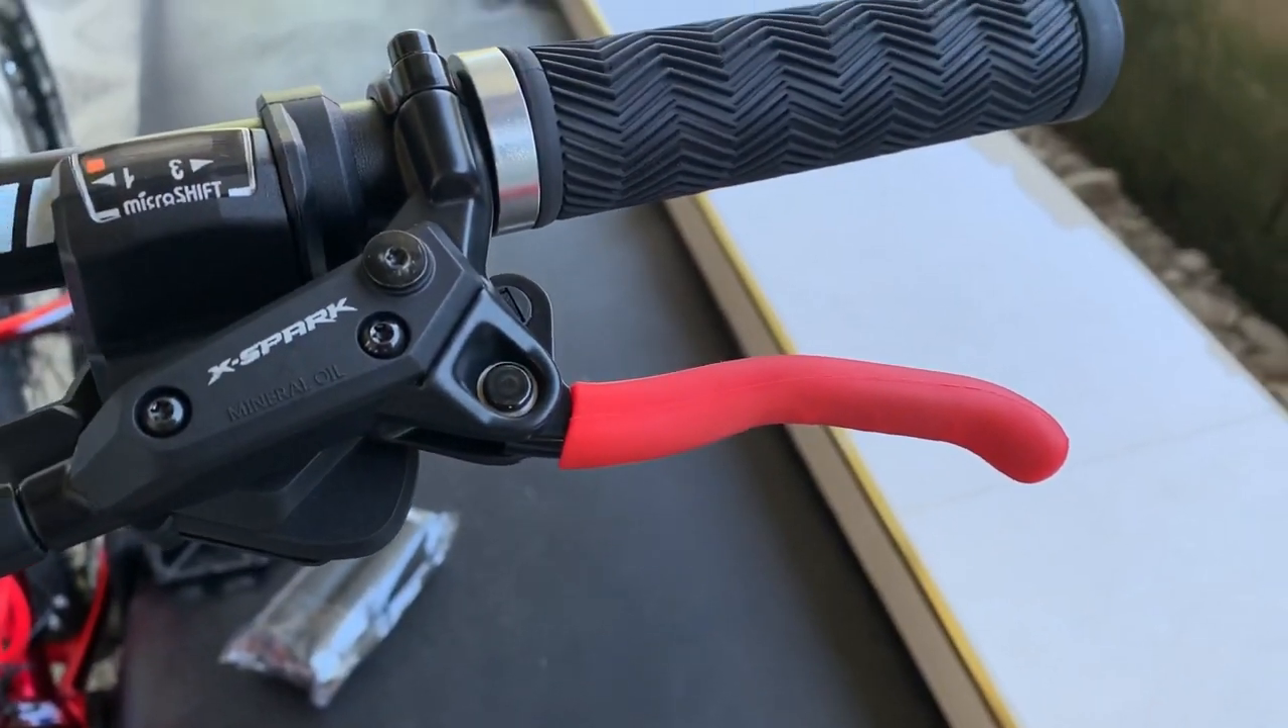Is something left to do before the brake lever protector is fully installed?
No.